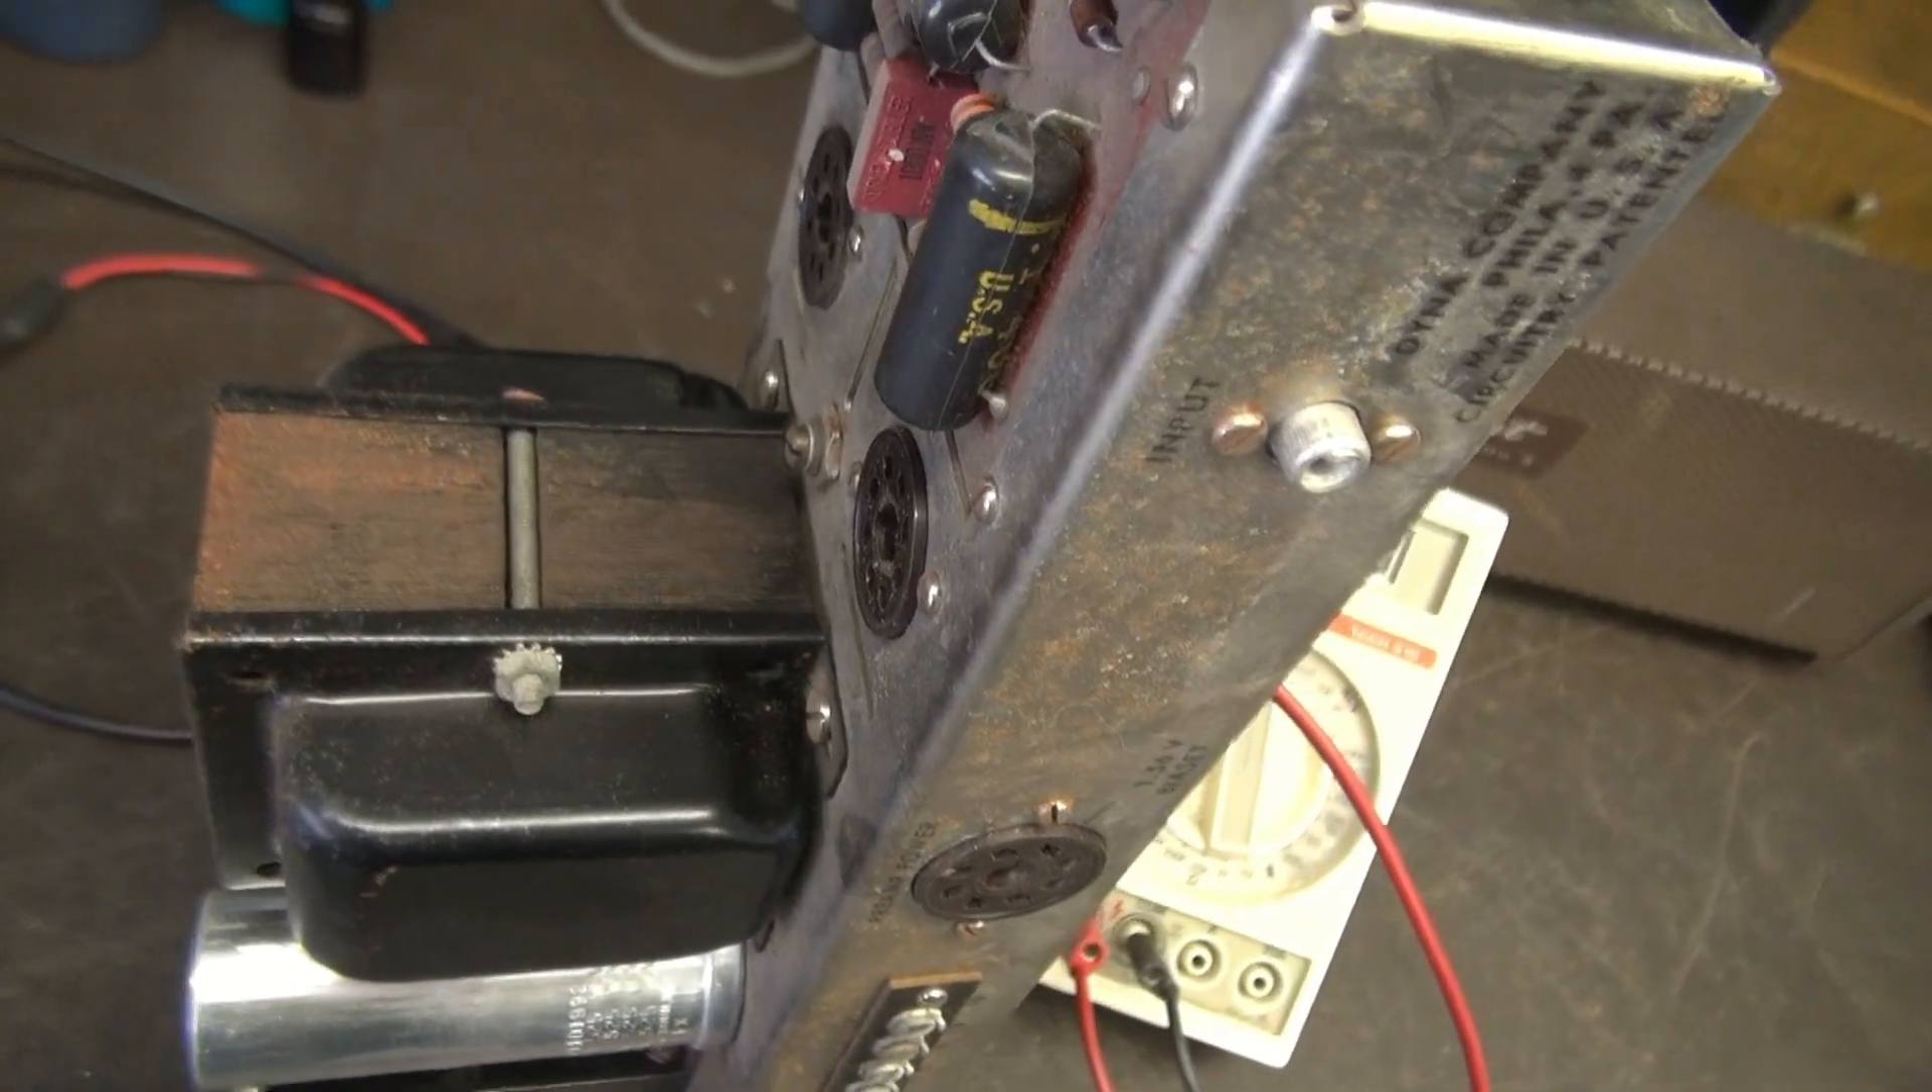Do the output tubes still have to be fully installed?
Yes.